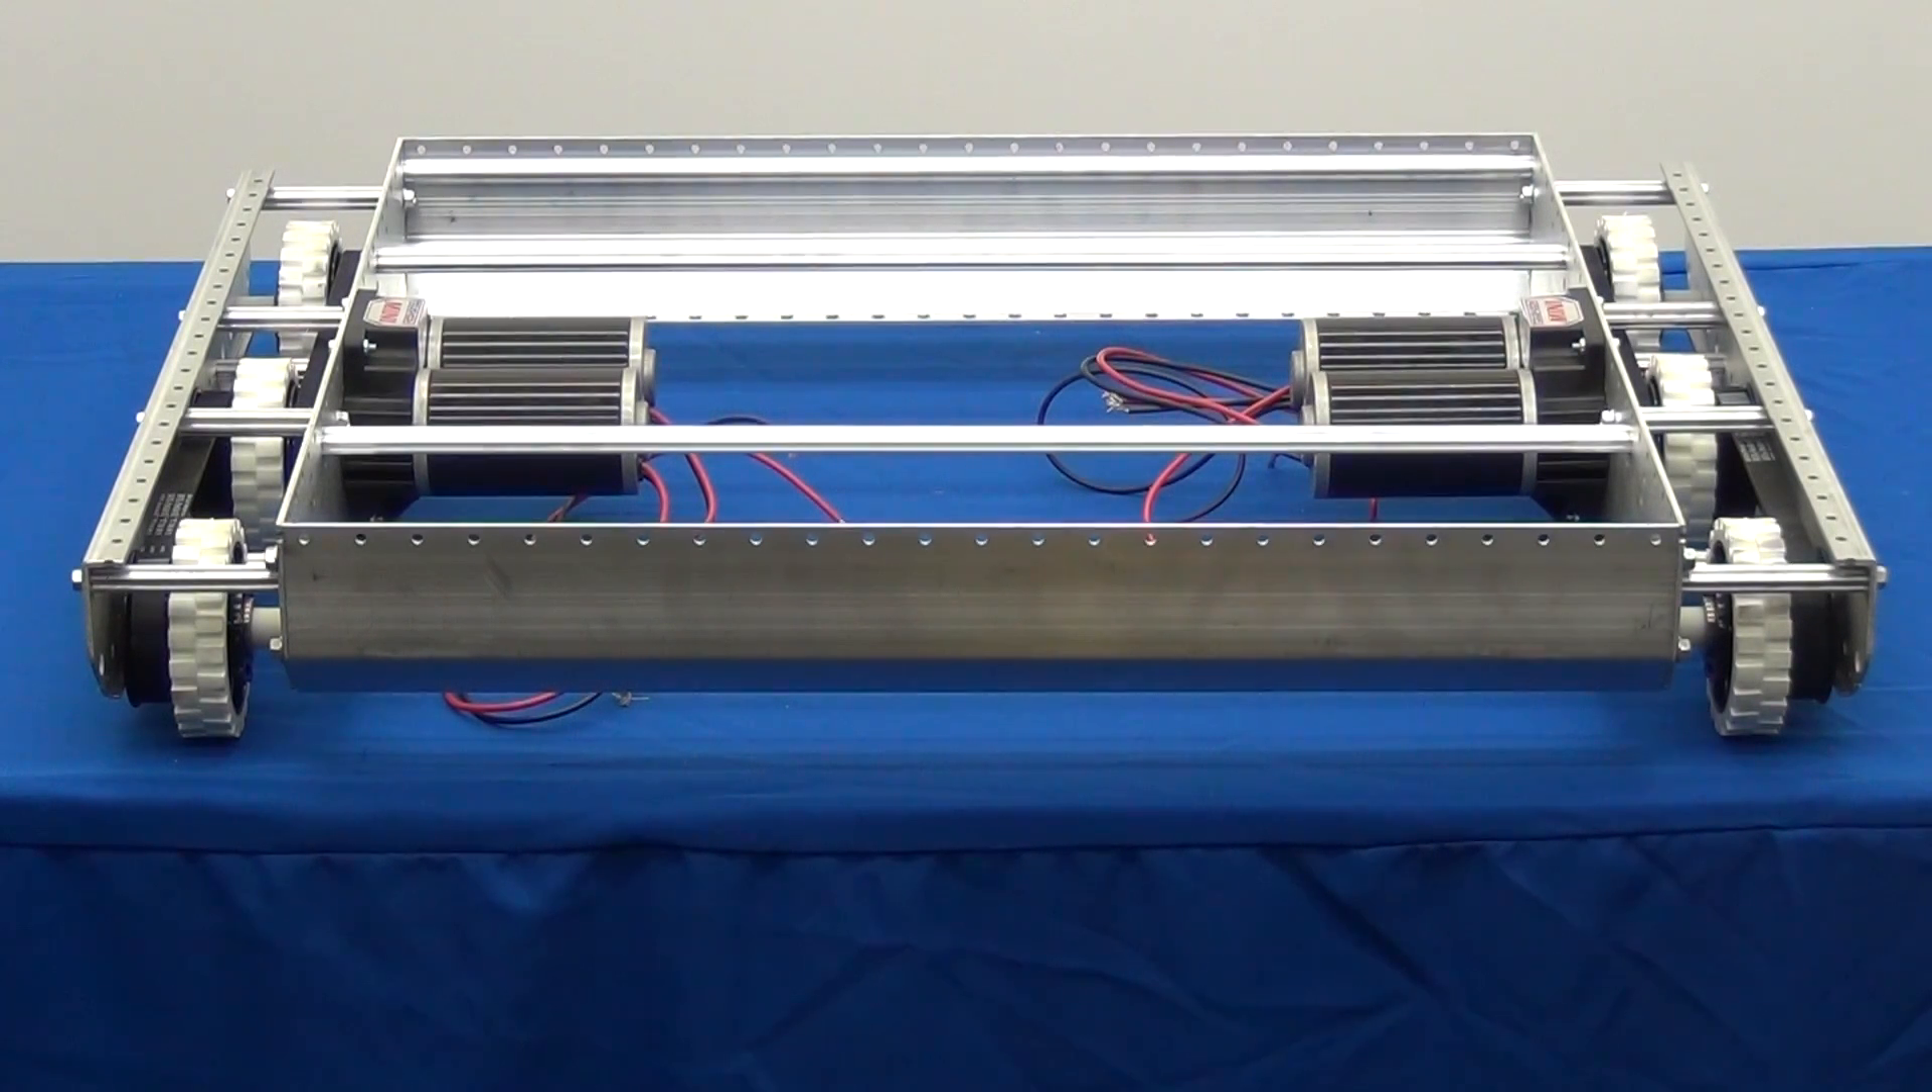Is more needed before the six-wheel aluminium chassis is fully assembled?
No.